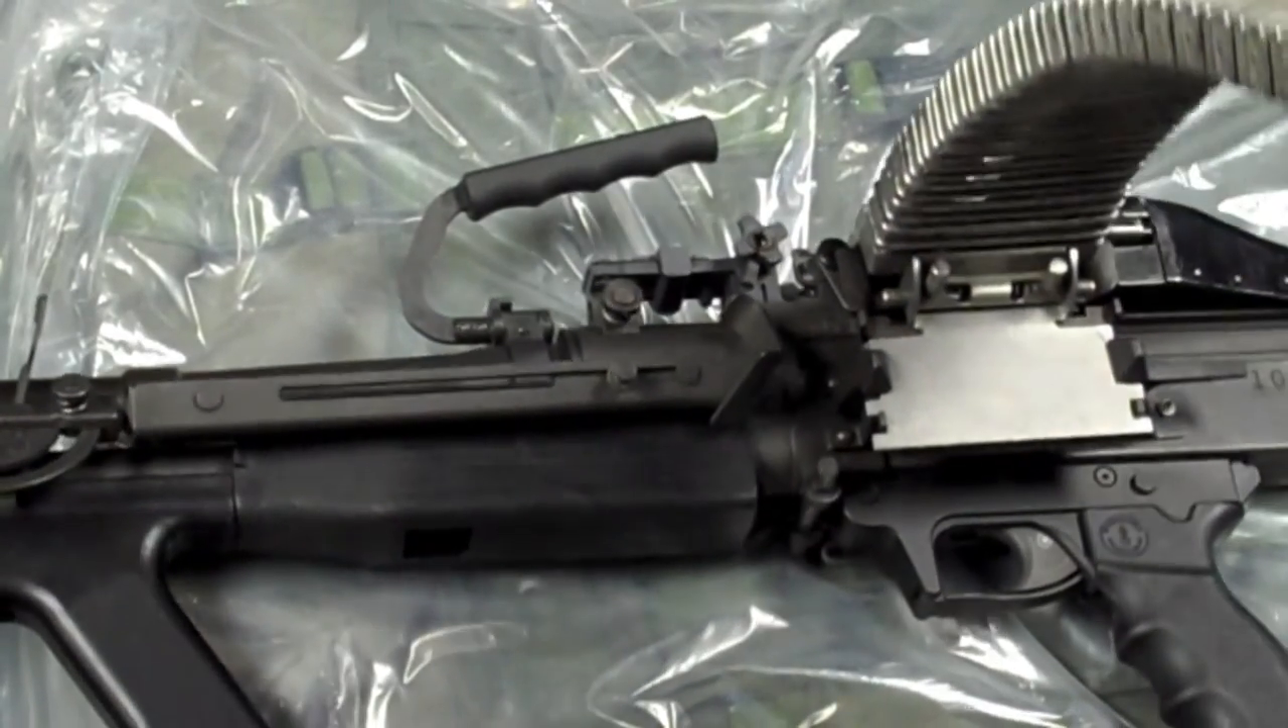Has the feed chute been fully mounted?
Yes.